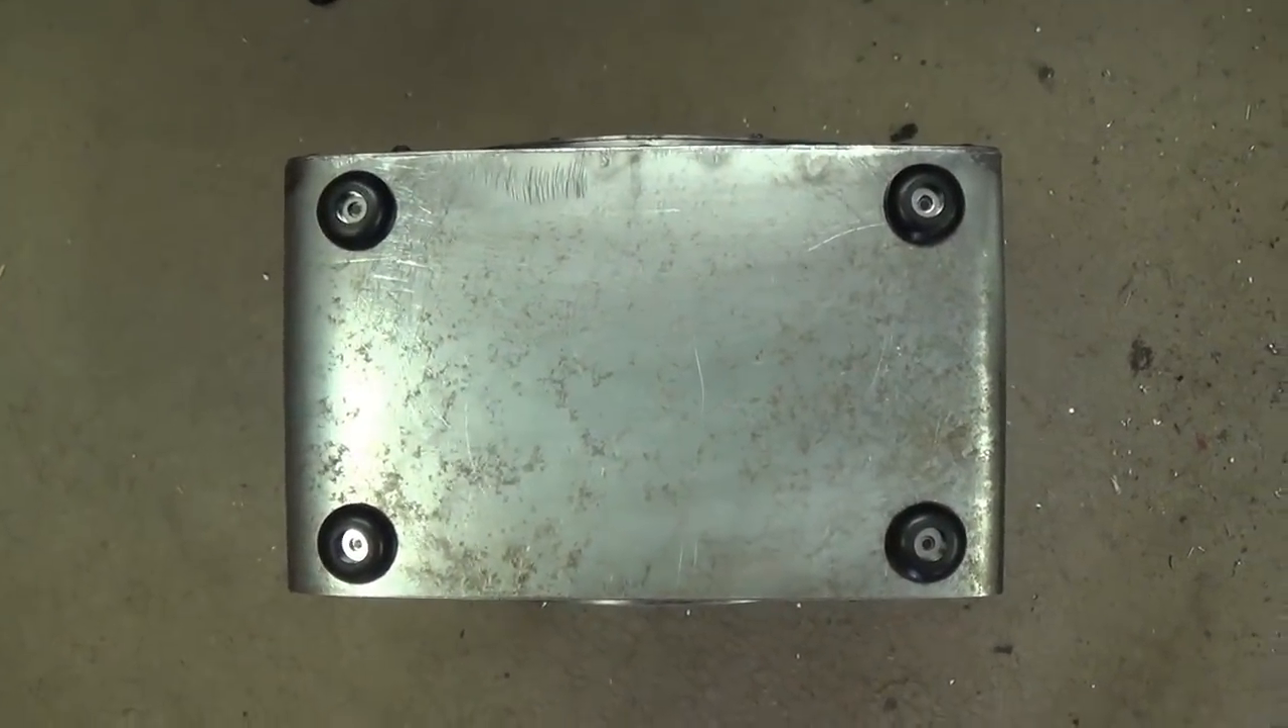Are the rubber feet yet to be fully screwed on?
No.